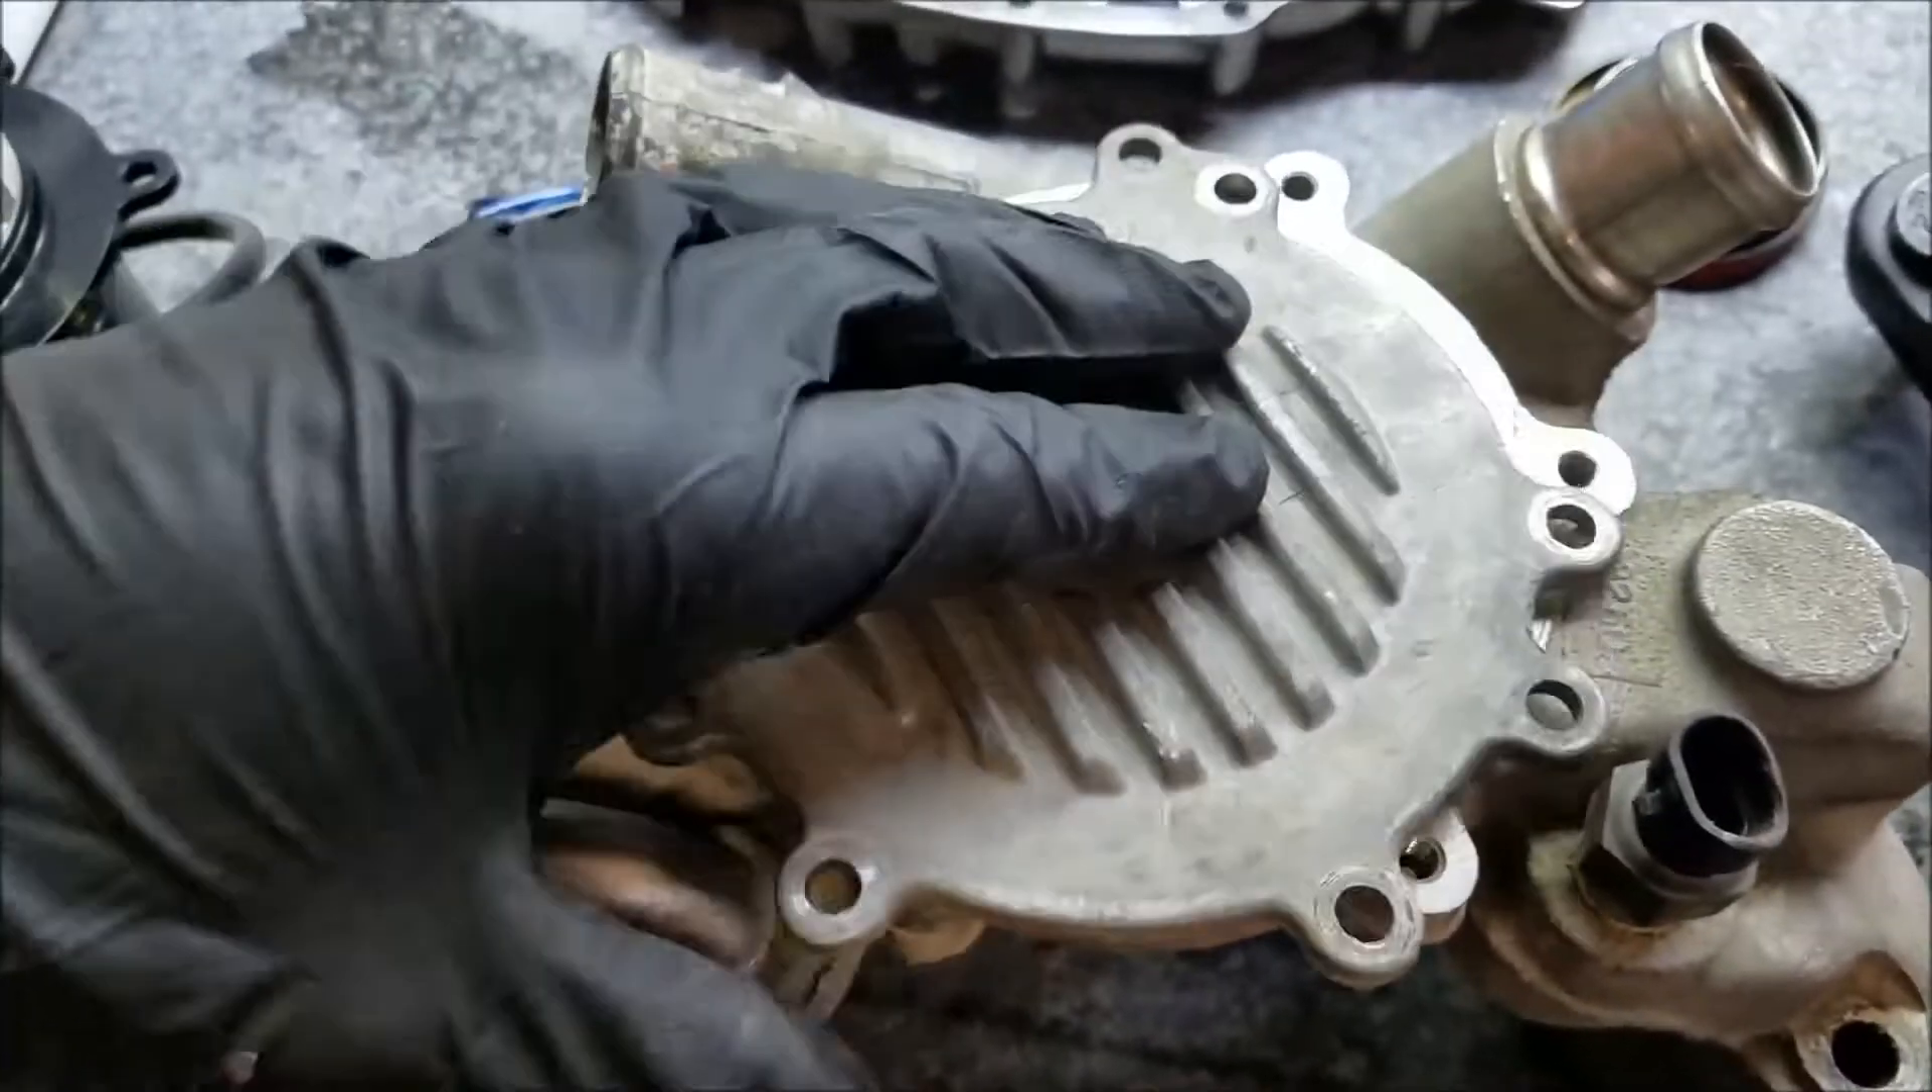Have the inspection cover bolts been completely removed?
Yes.